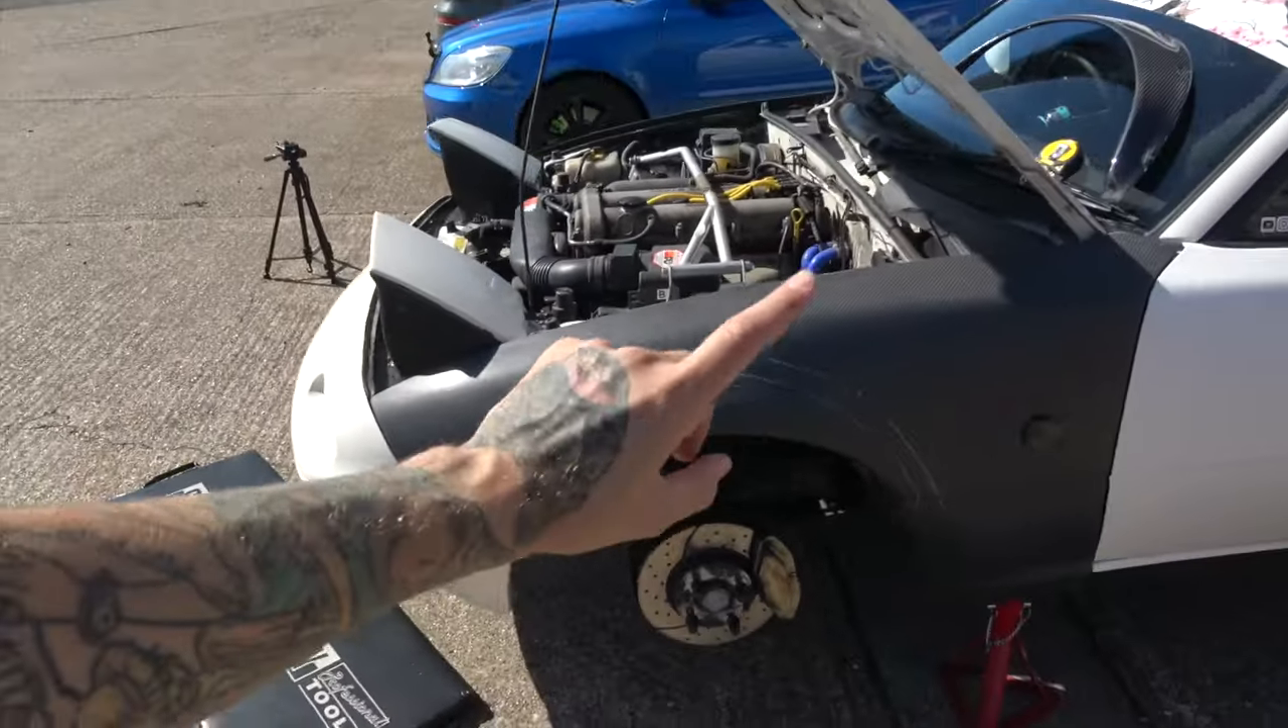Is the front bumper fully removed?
No.